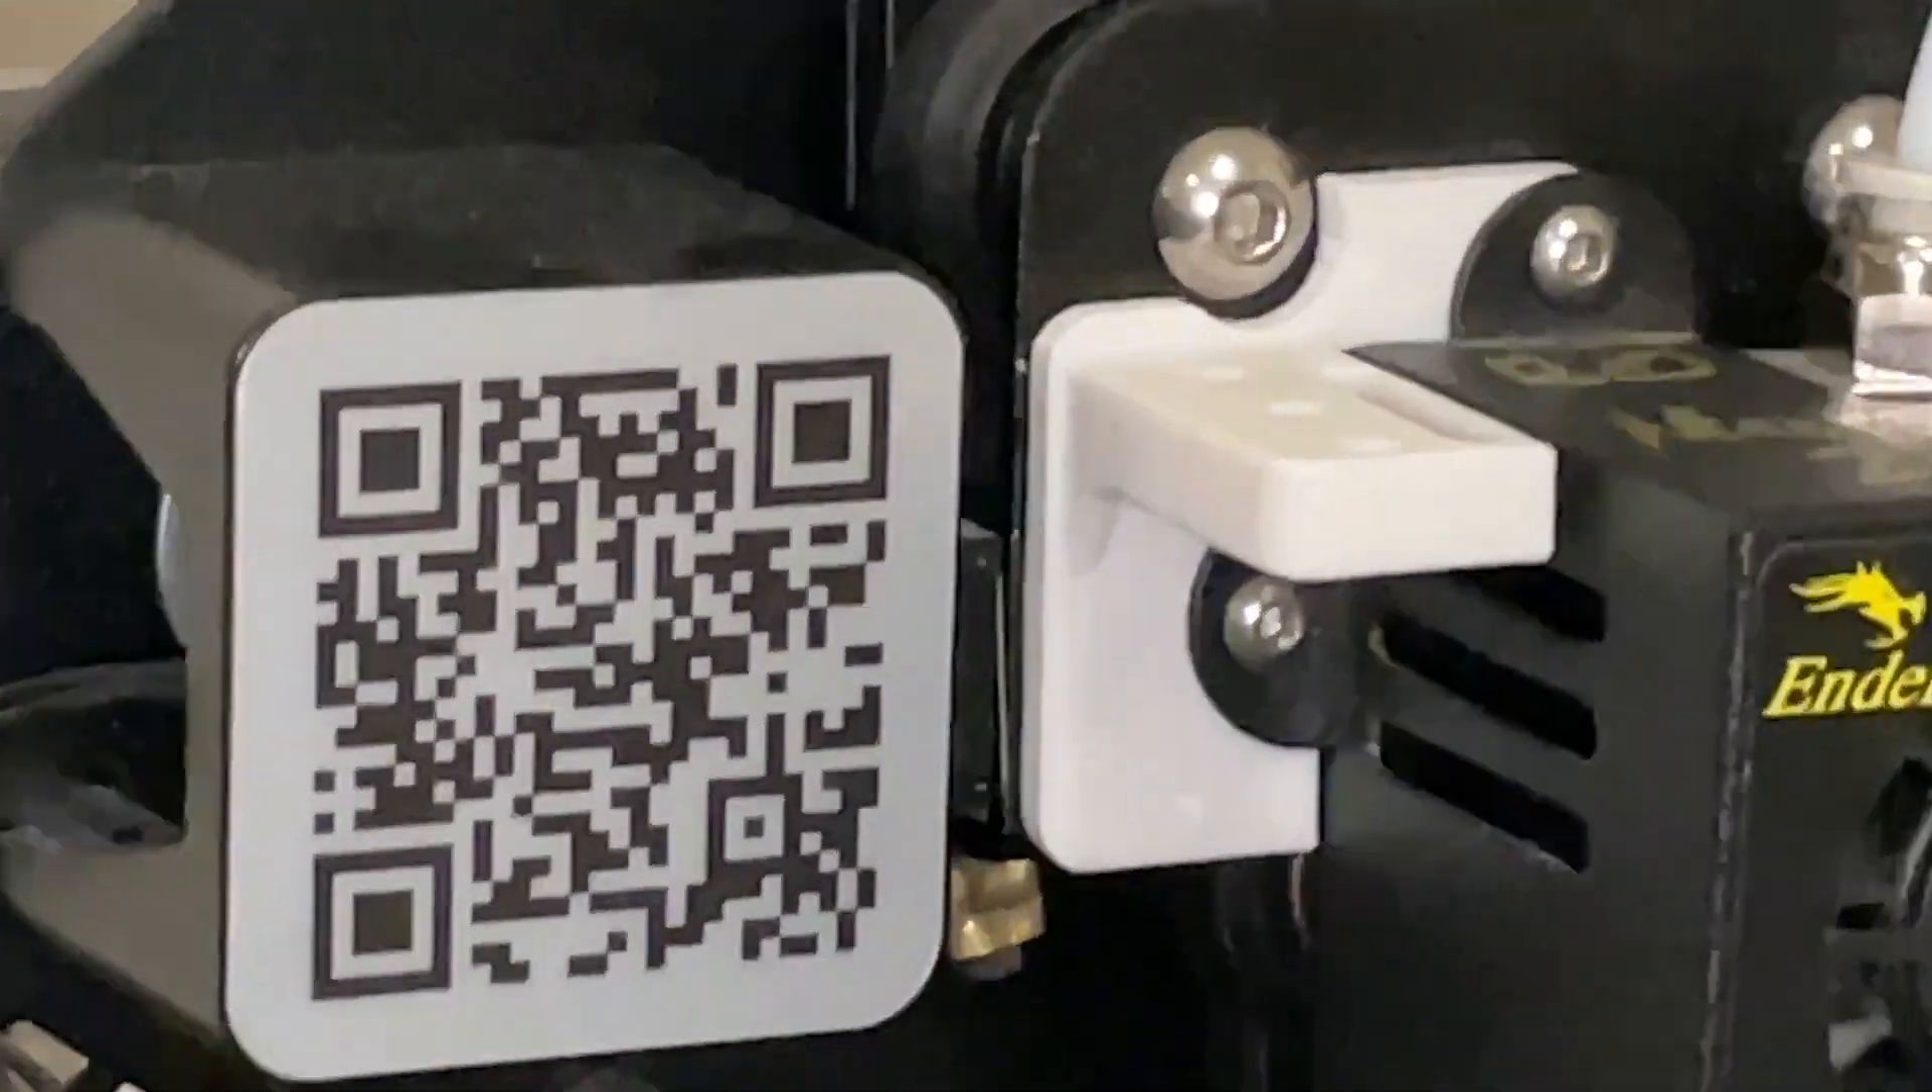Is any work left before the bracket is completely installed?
No.